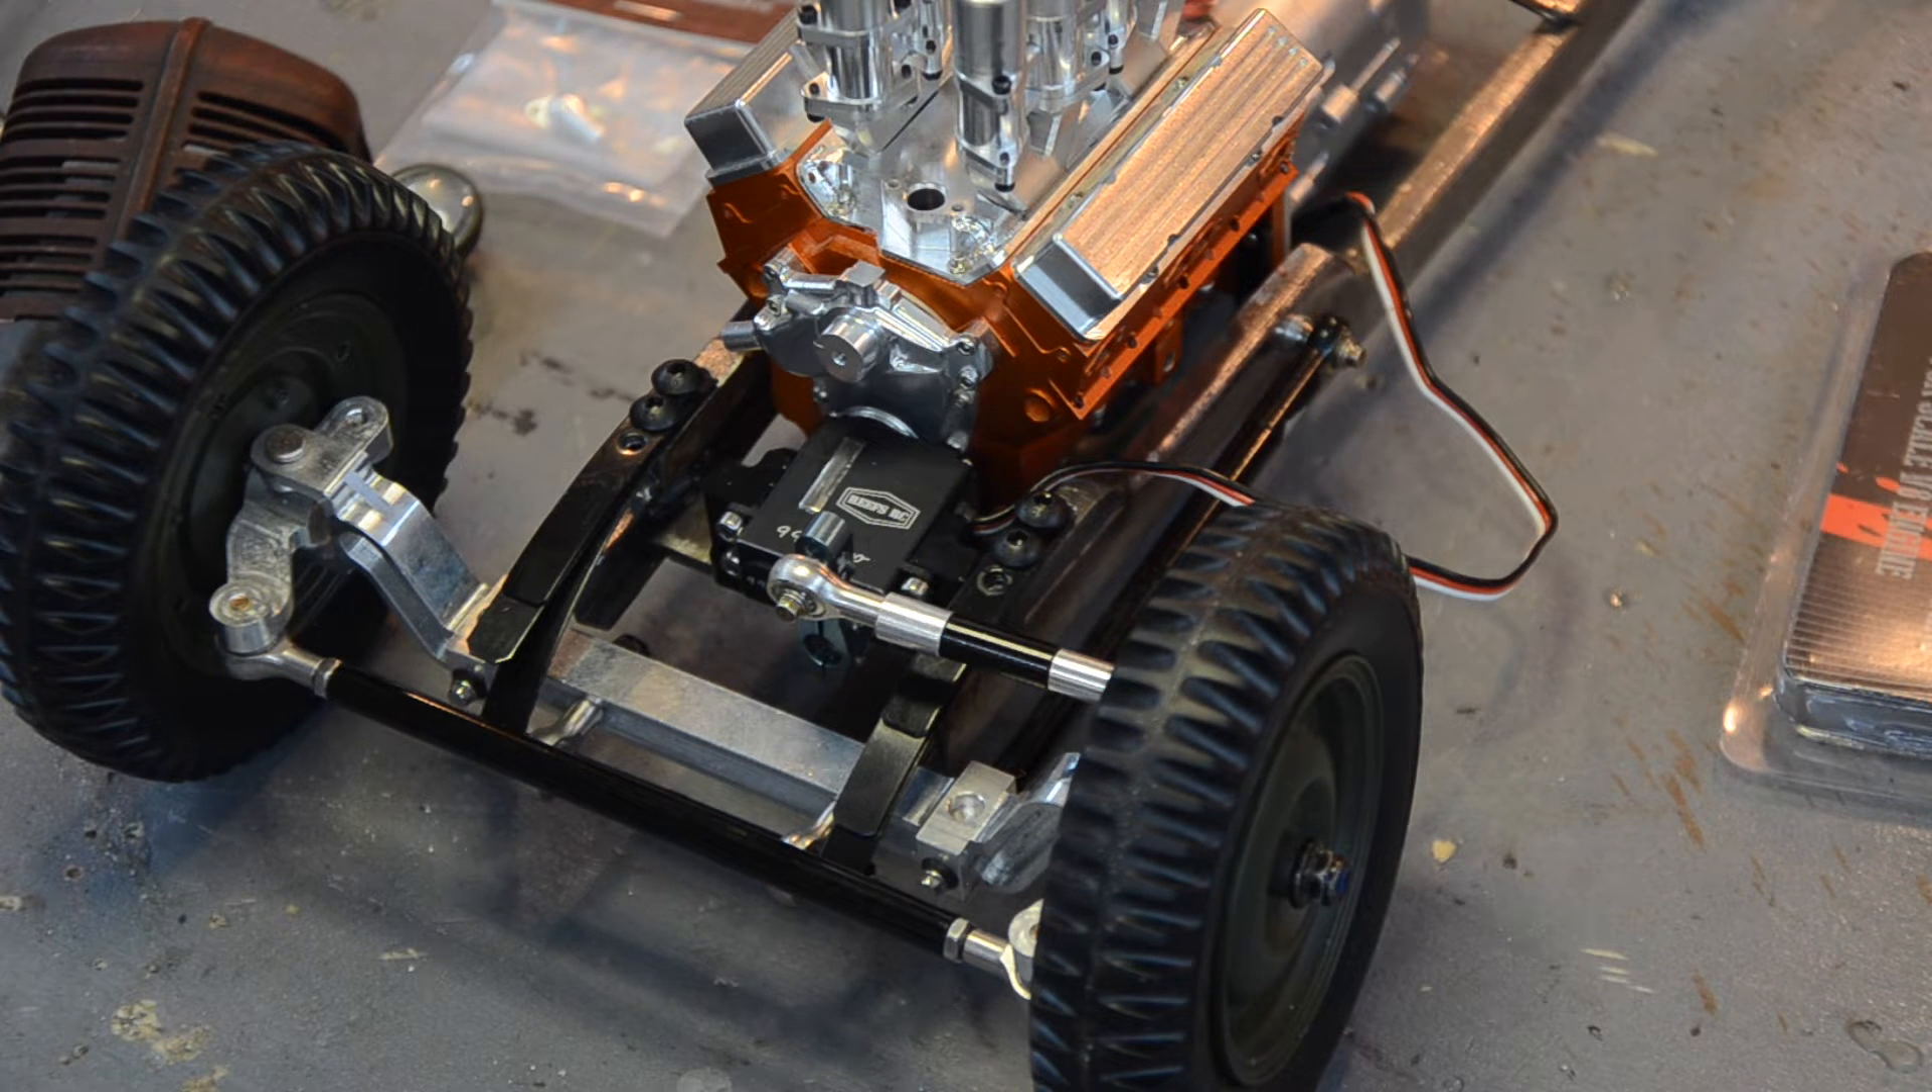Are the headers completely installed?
No.